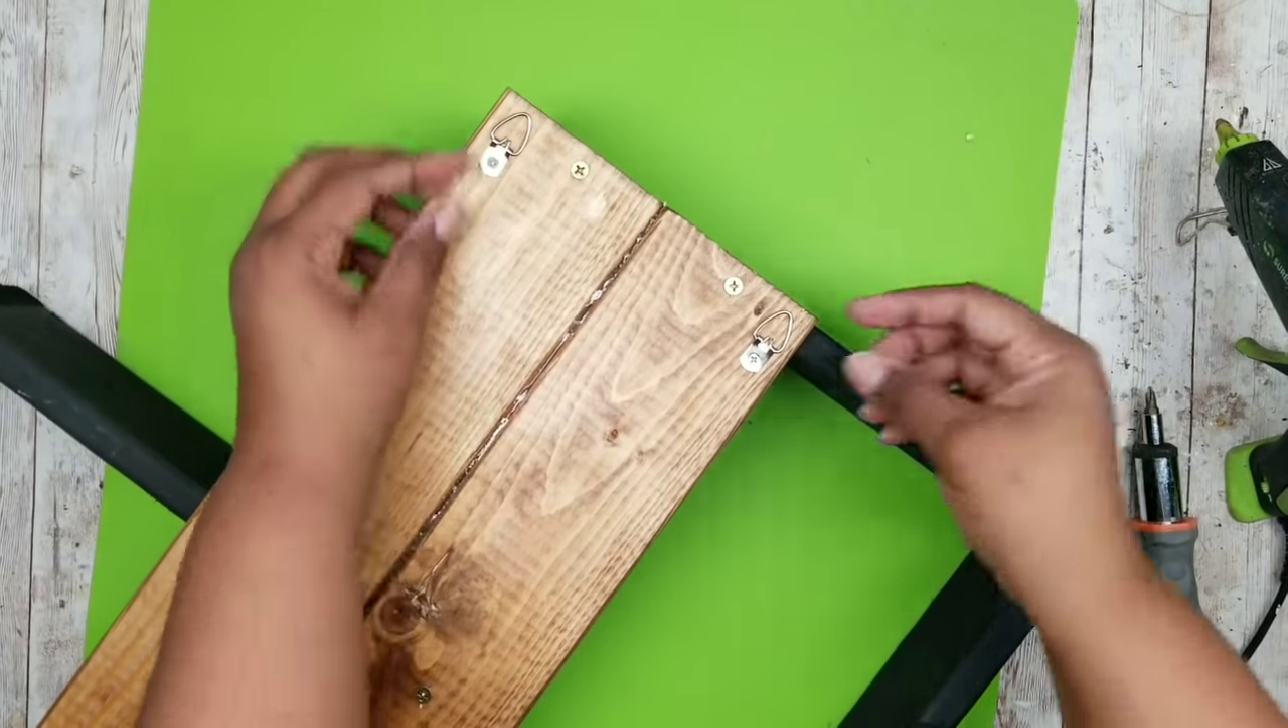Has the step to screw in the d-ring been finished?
Yes.